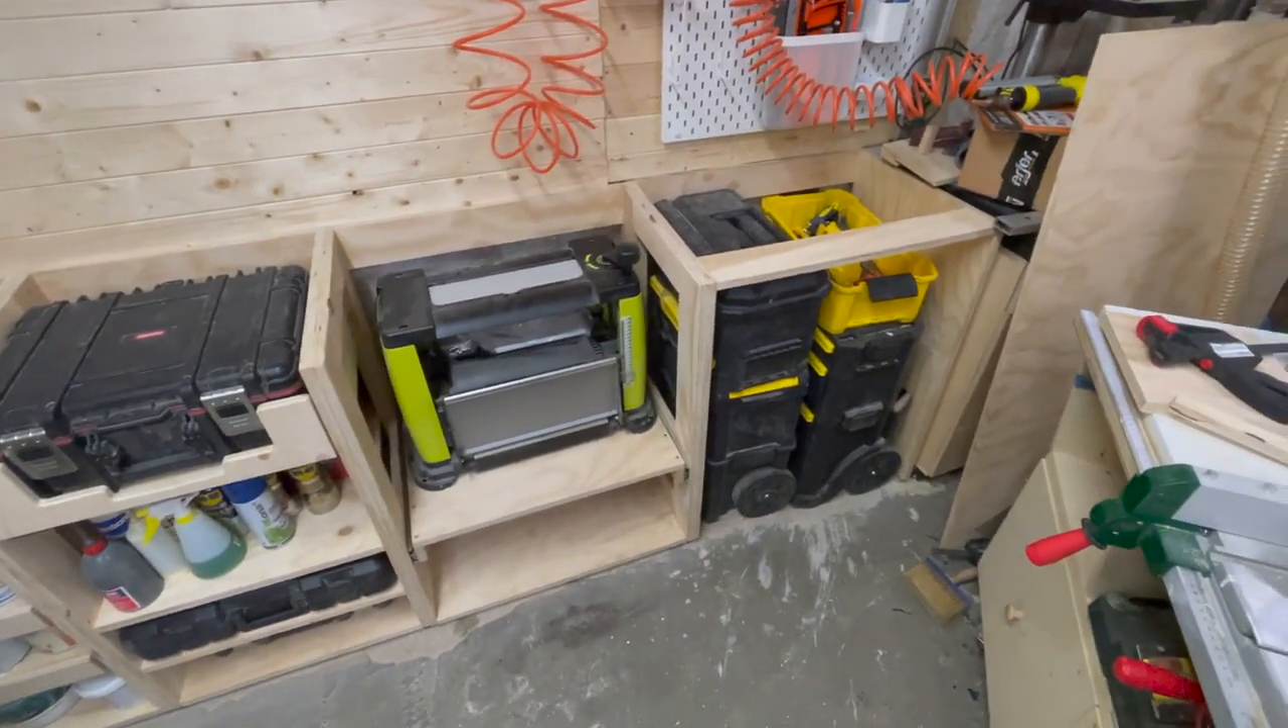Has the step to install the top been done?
No.